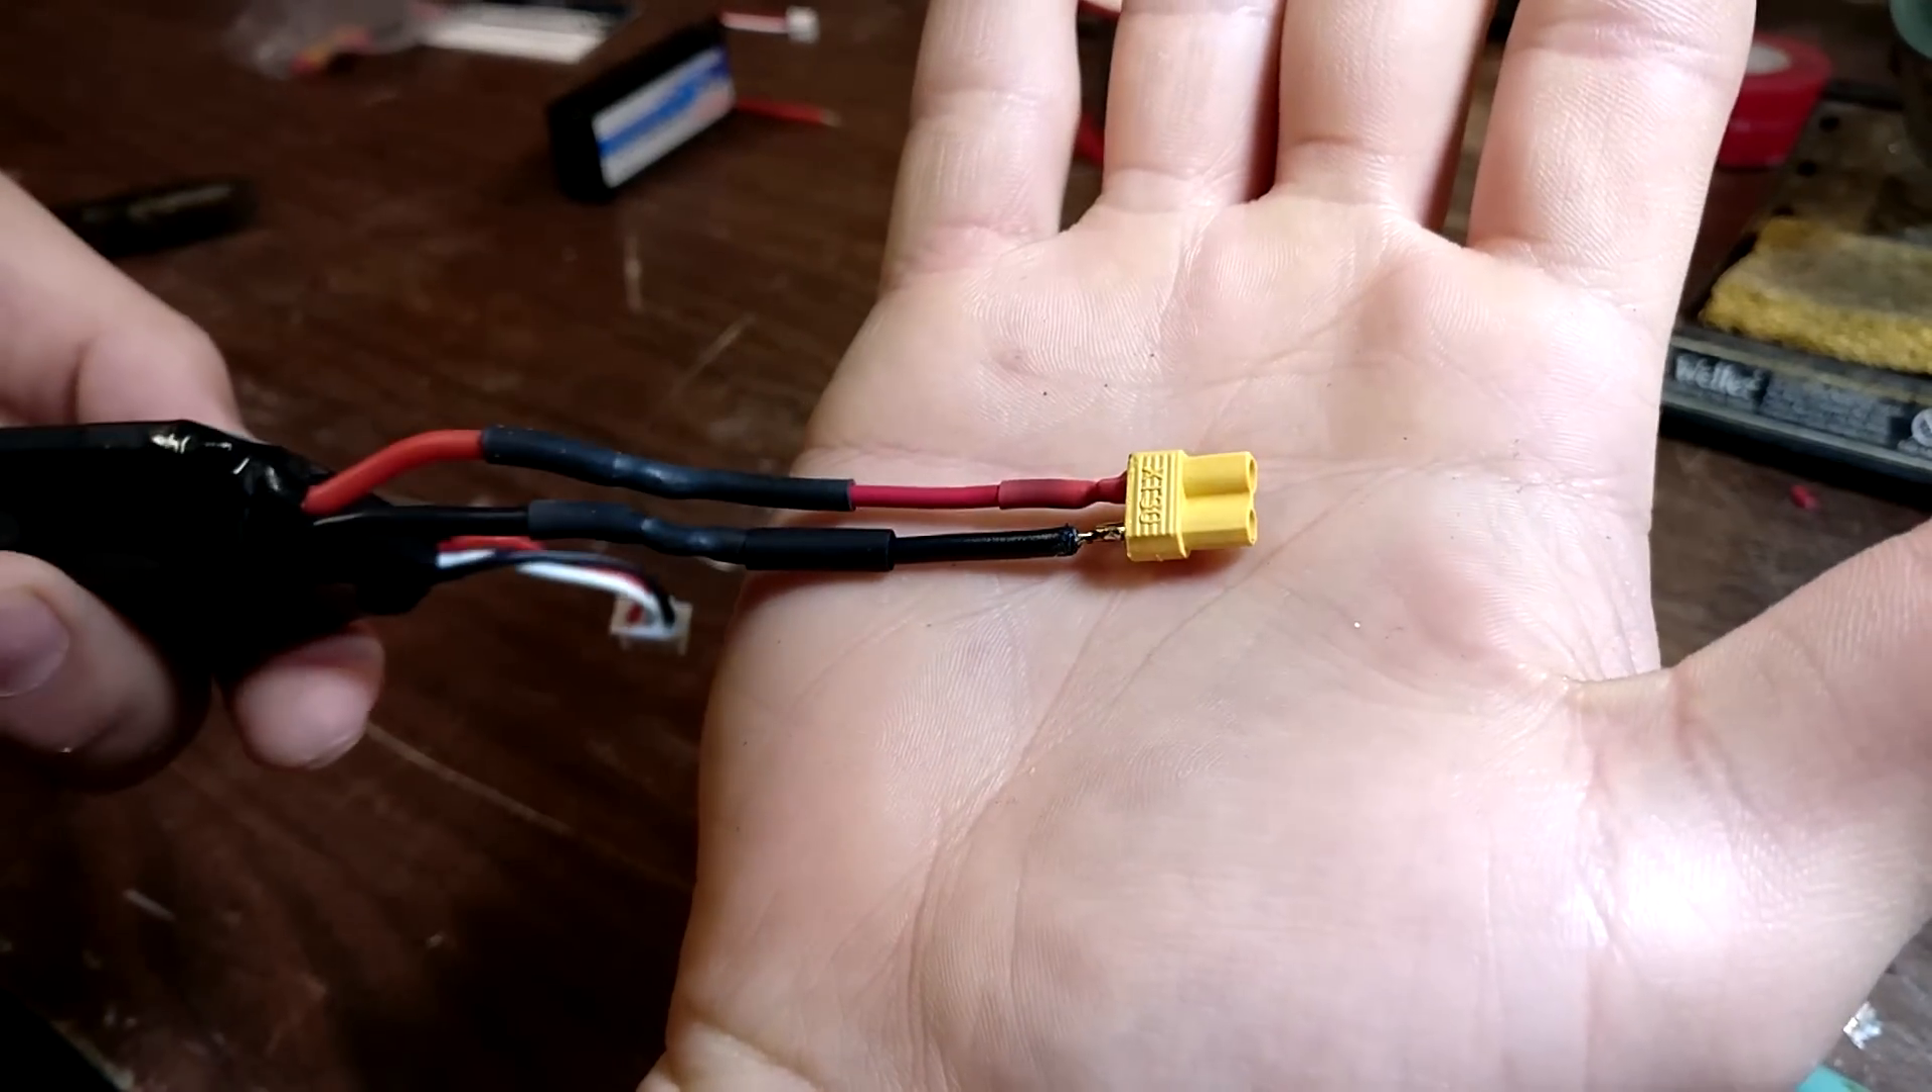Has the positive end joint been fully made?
Yes.